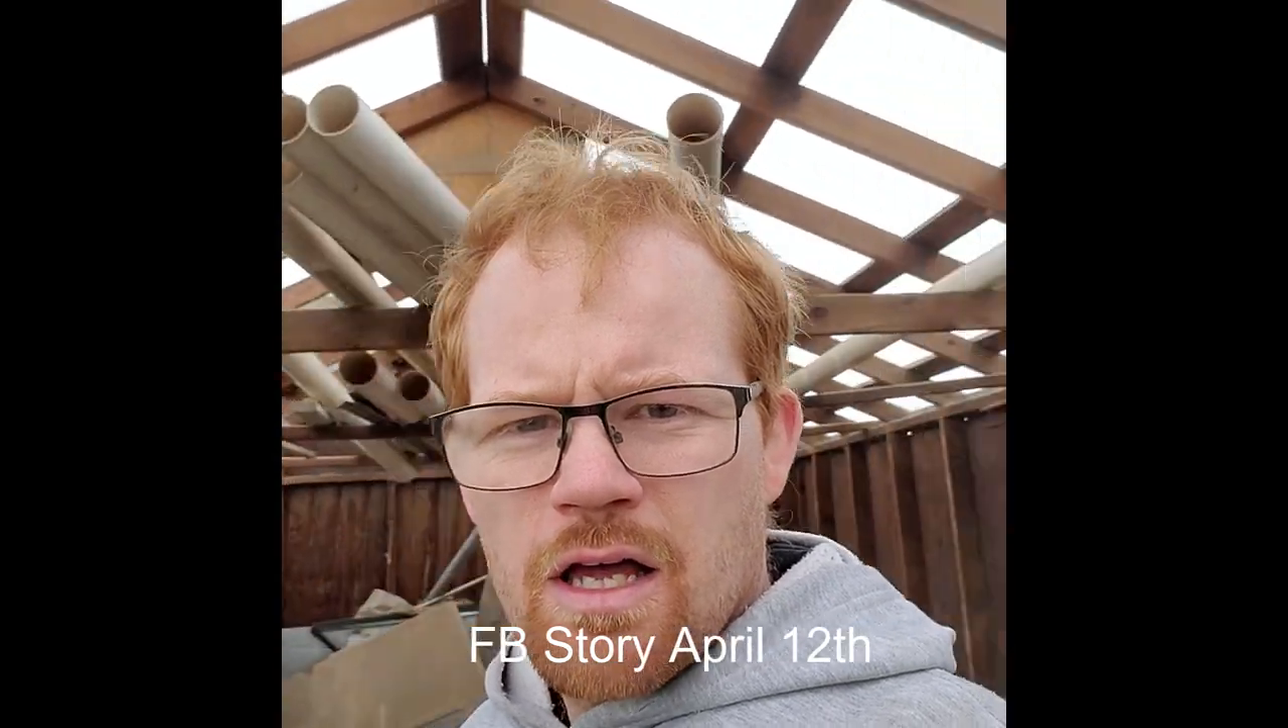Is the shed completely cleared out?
No.